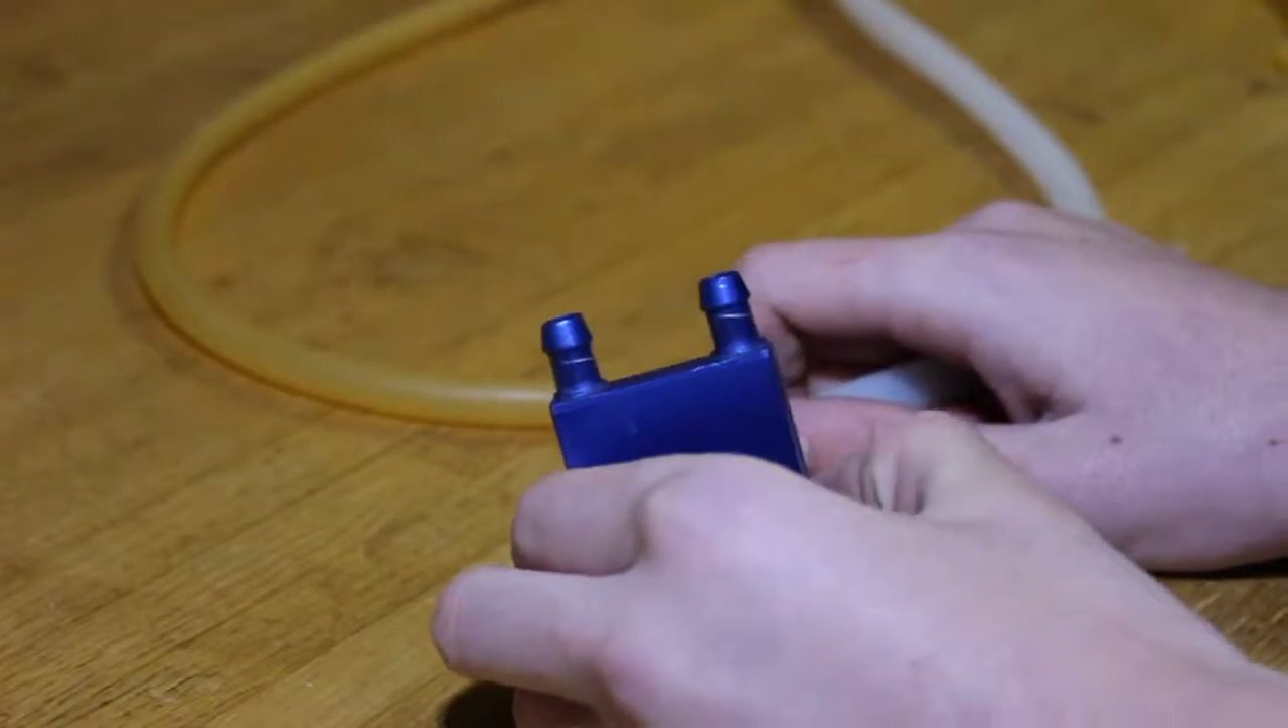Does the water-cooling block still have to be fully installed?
Yes.